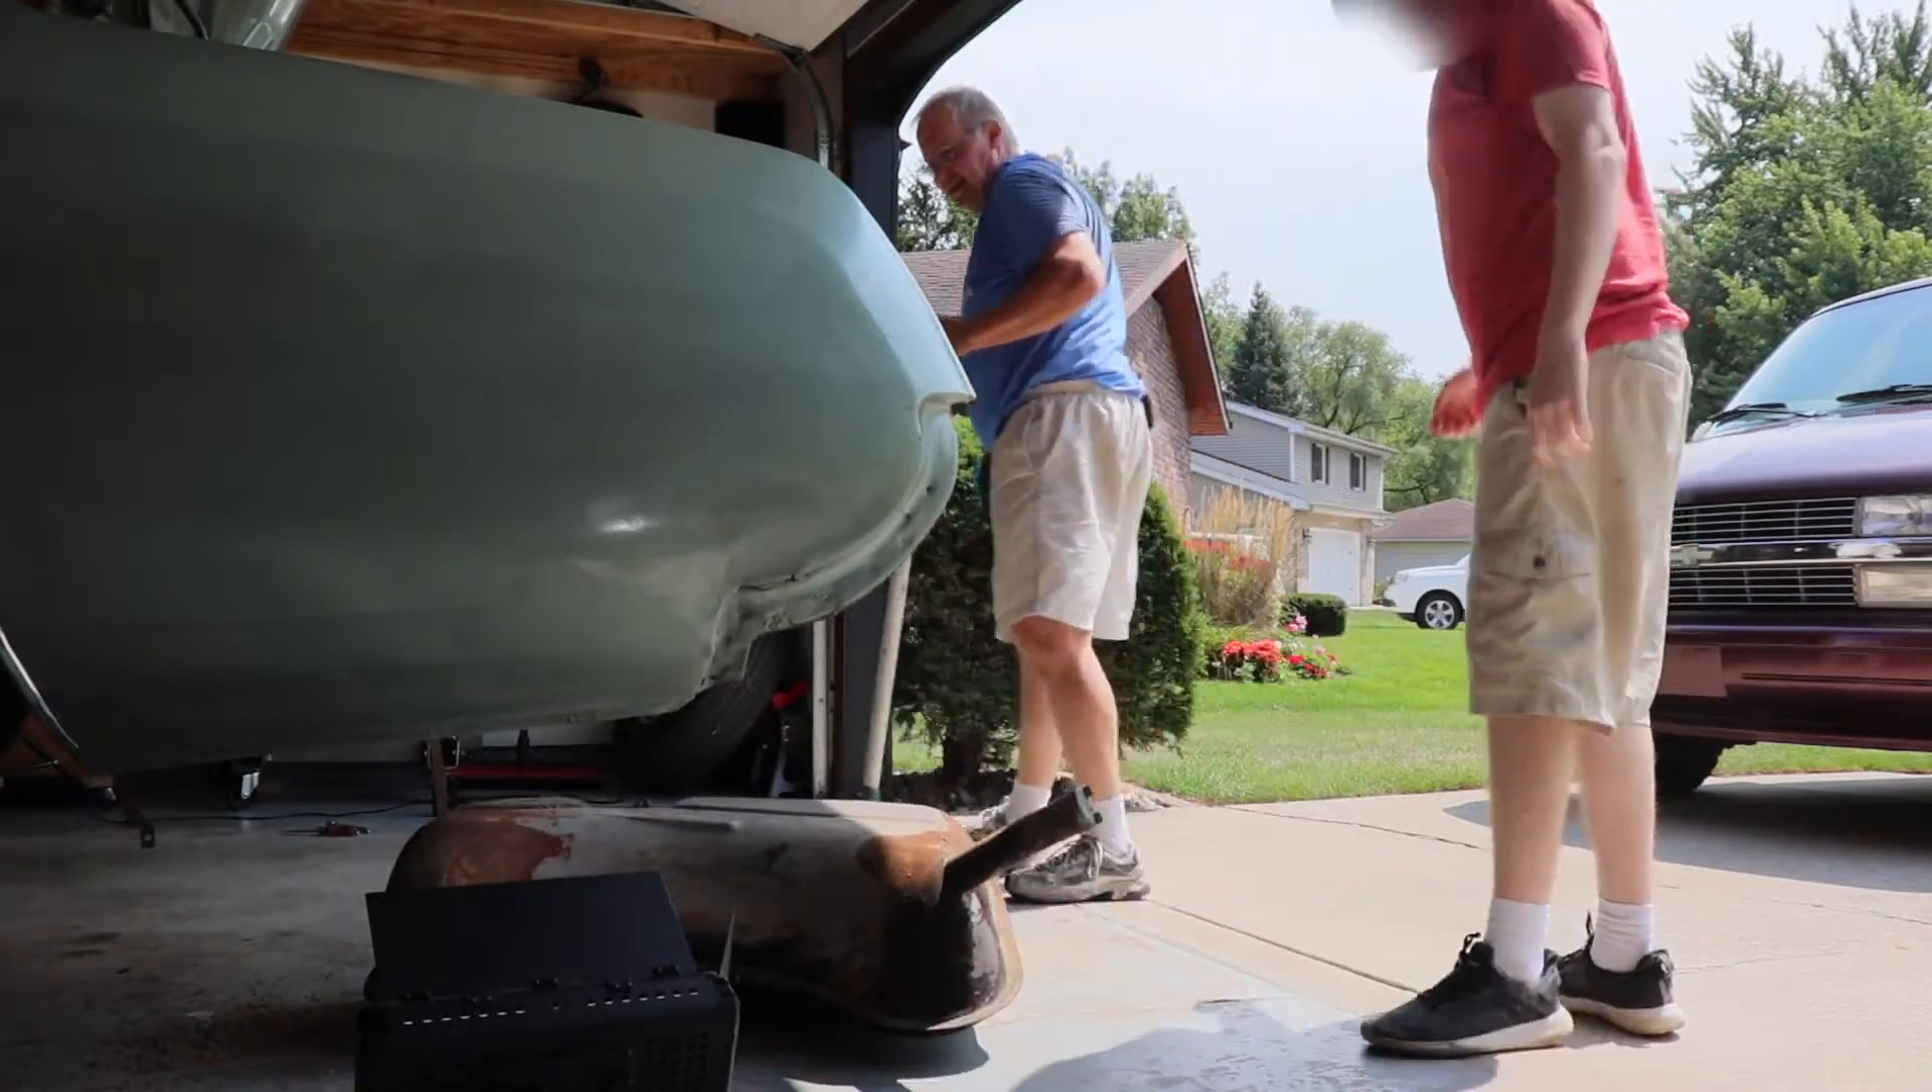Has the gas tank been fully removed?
Yes.